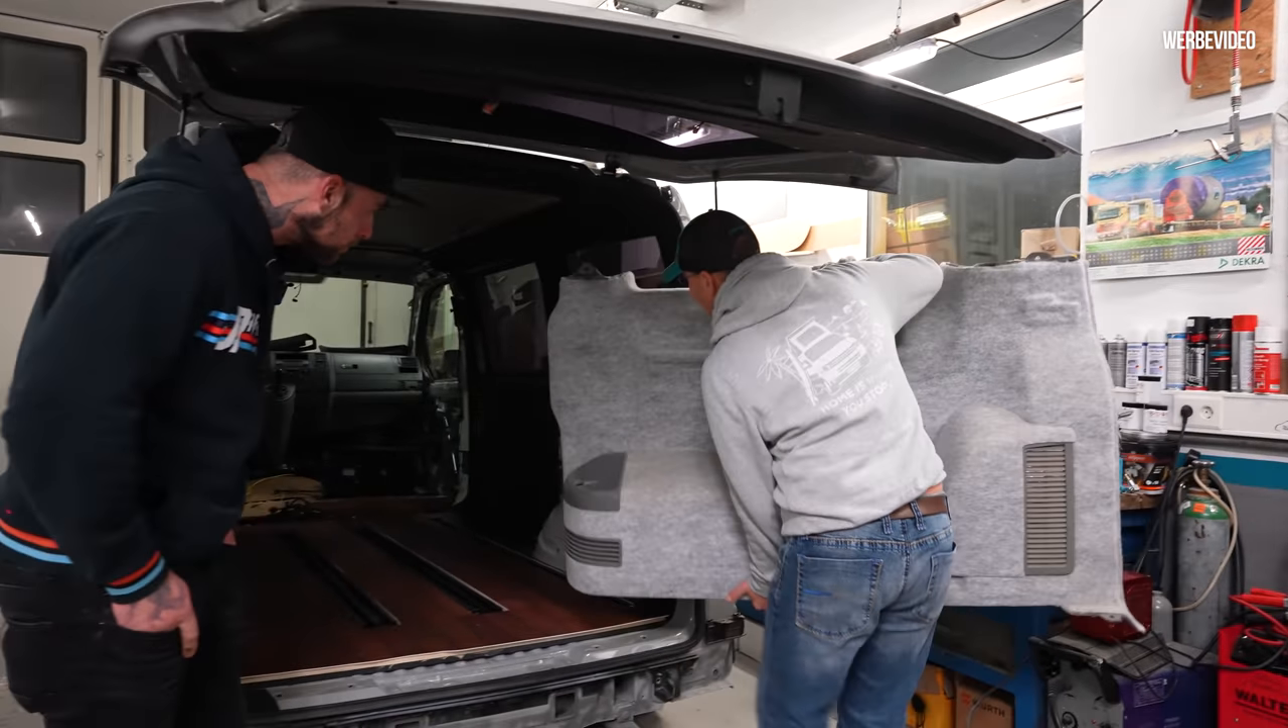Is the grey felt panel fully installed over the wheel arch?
No.